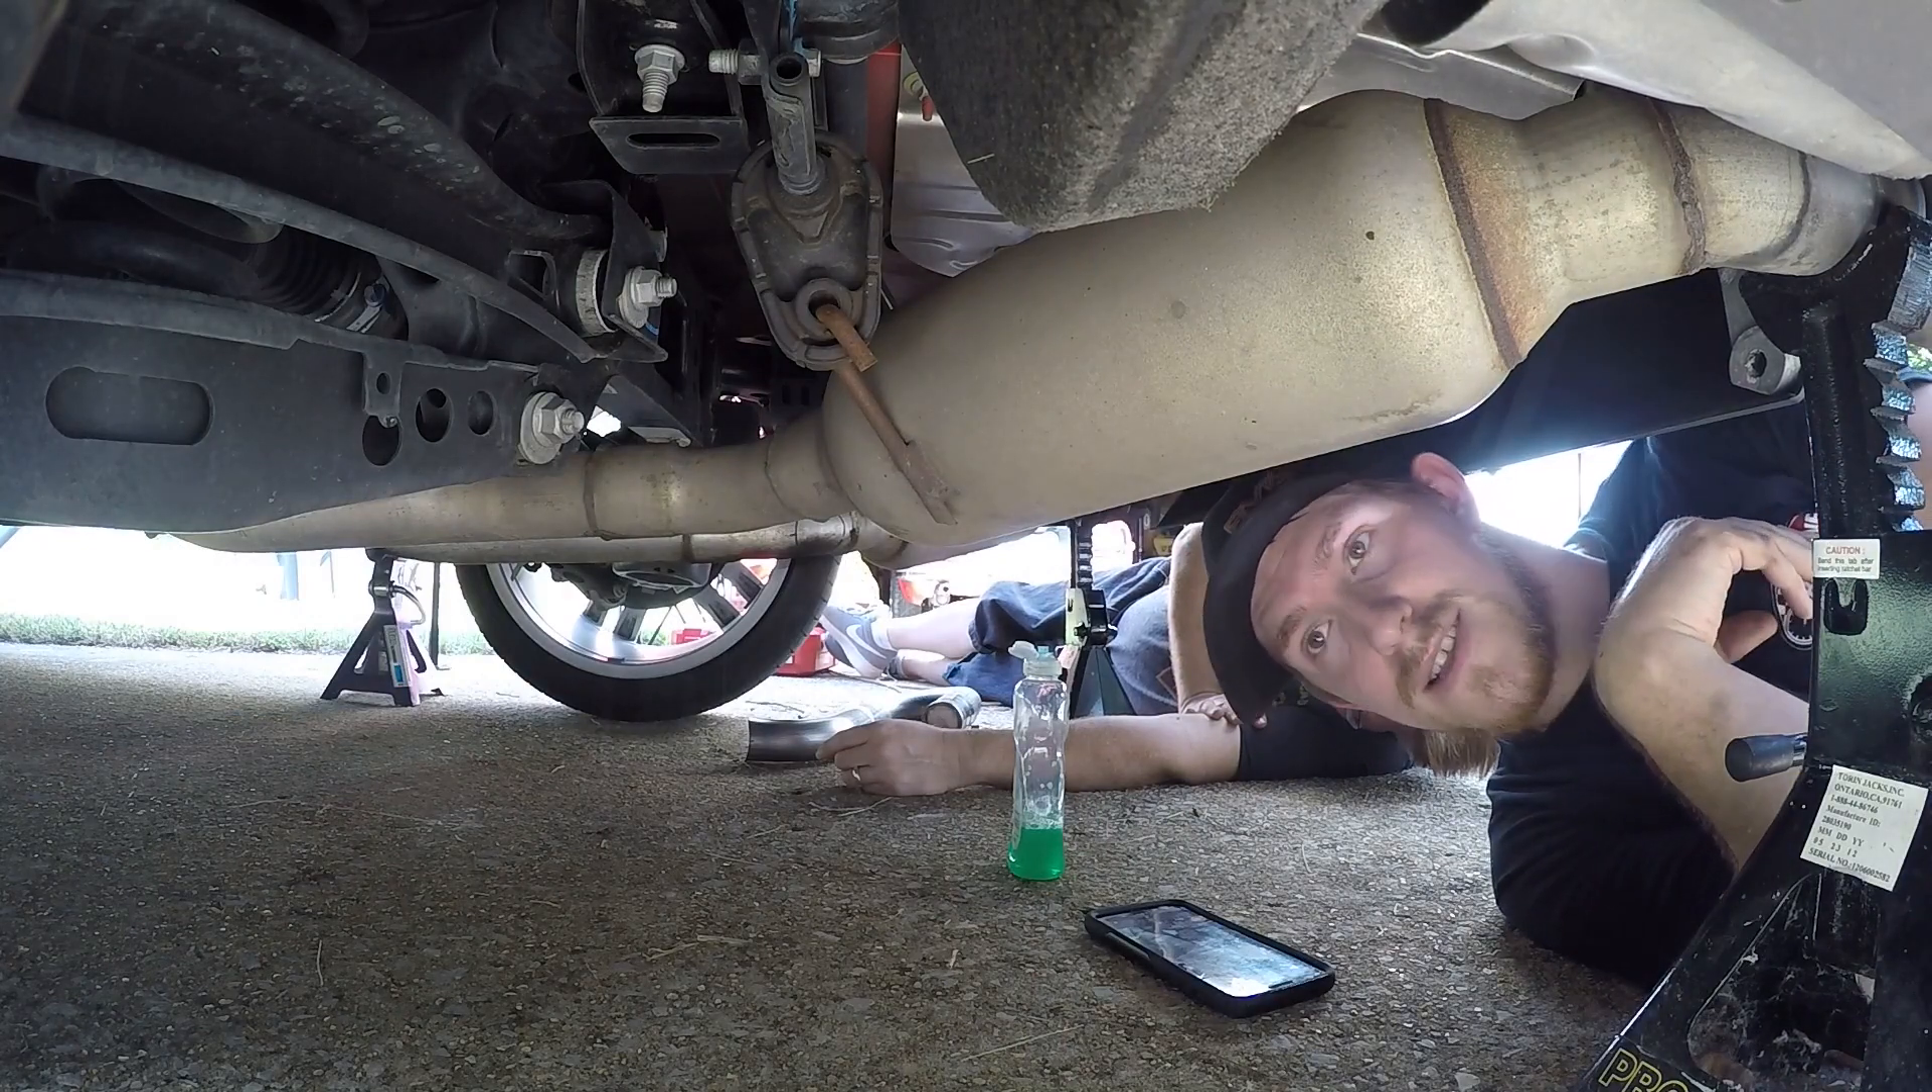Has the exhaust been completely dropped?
No.